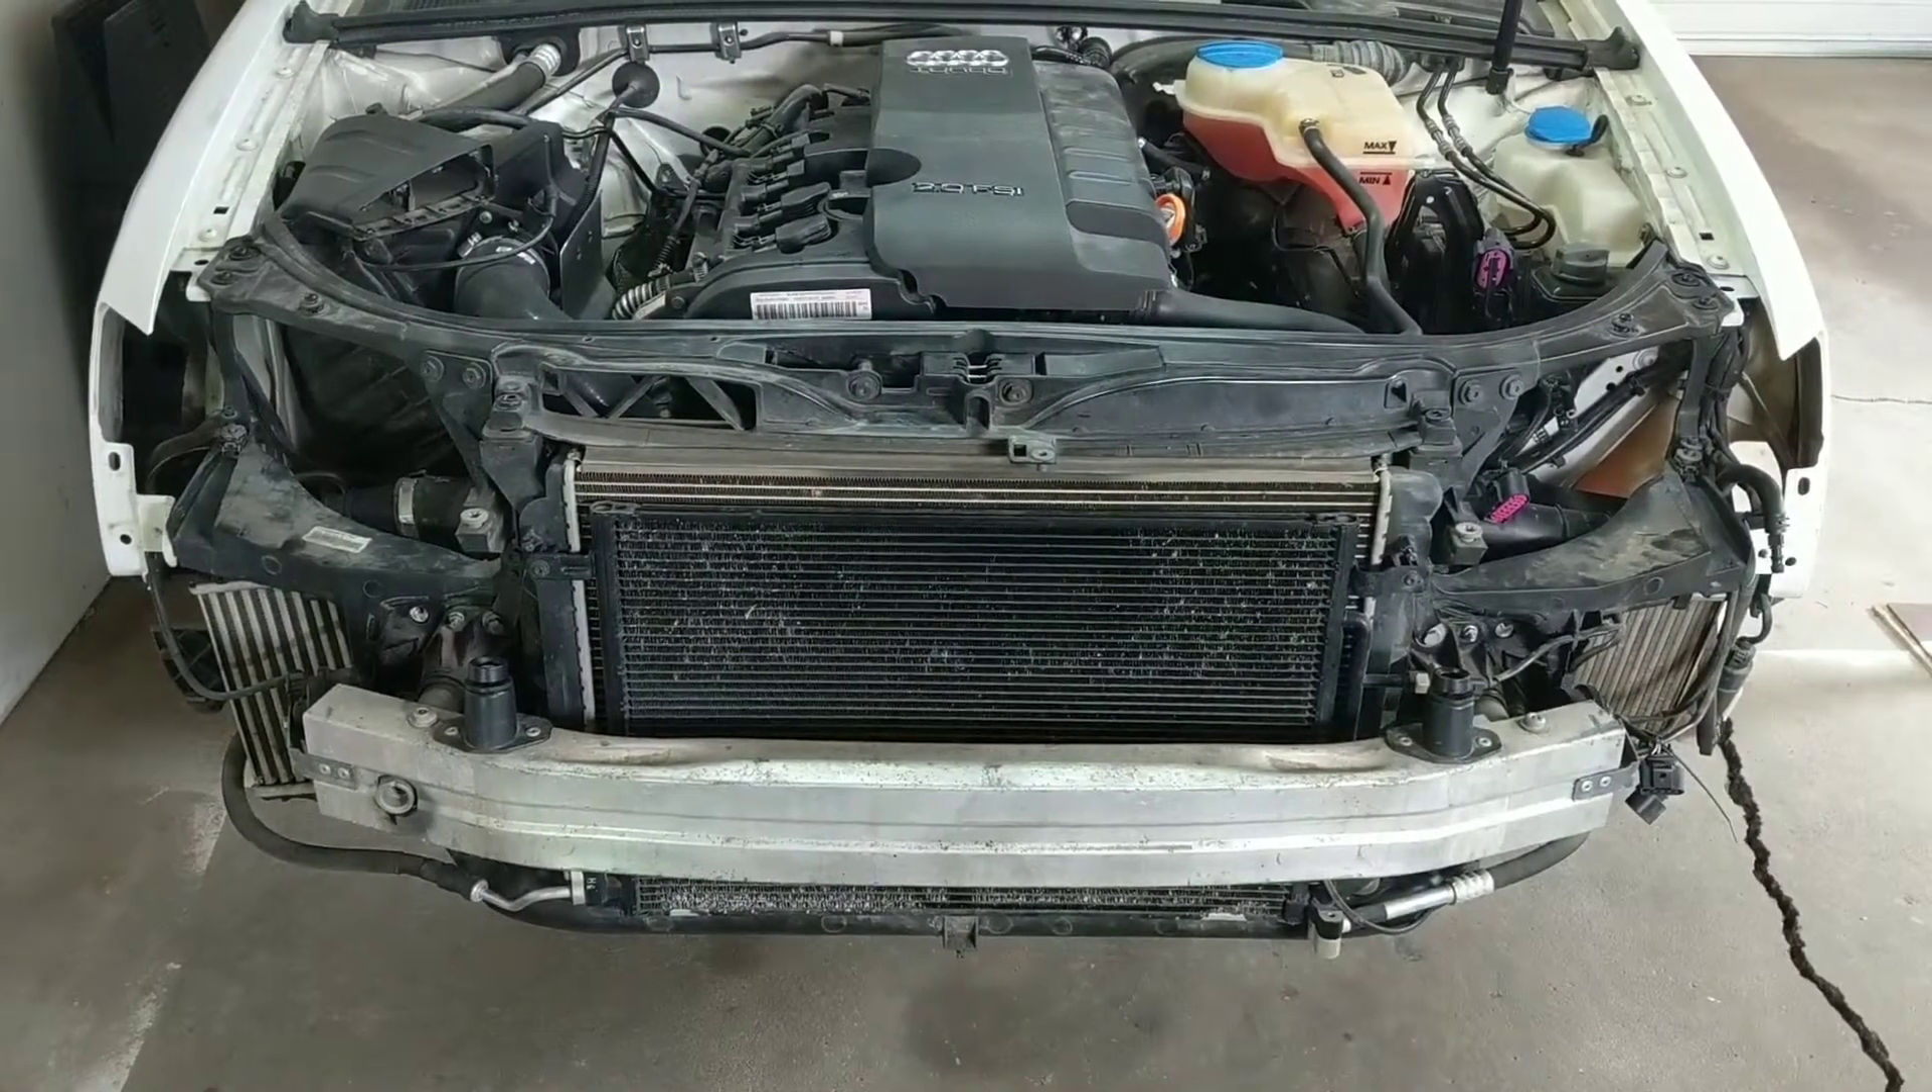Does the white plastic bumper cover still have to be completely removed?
No.